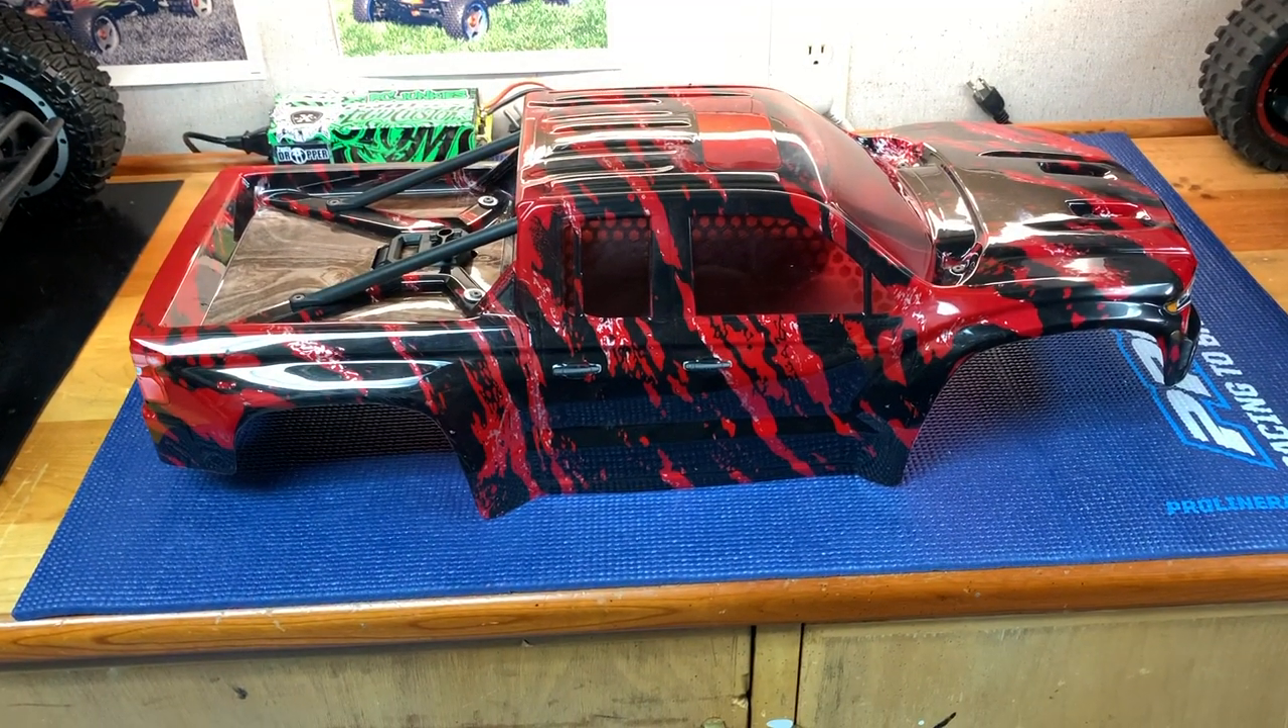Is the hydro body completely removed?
Yes.